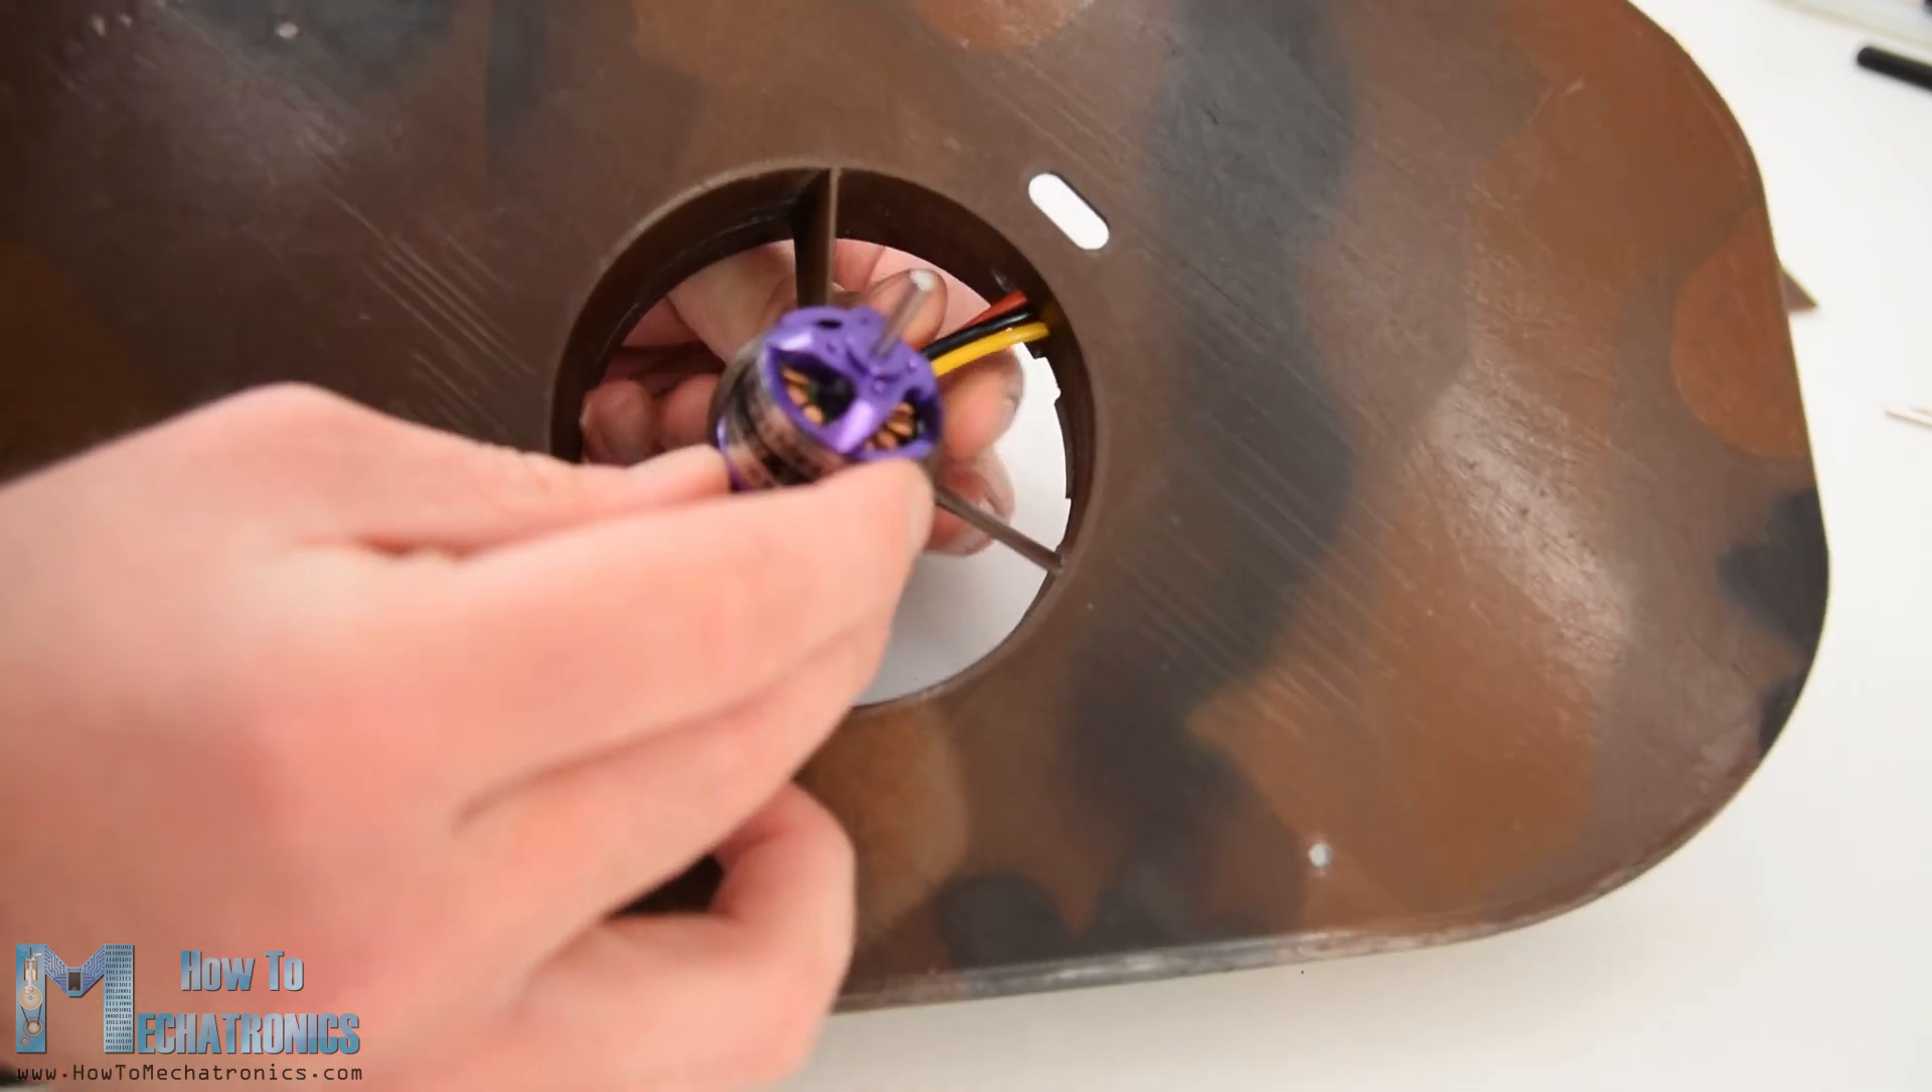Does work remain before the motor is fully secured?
Yes.